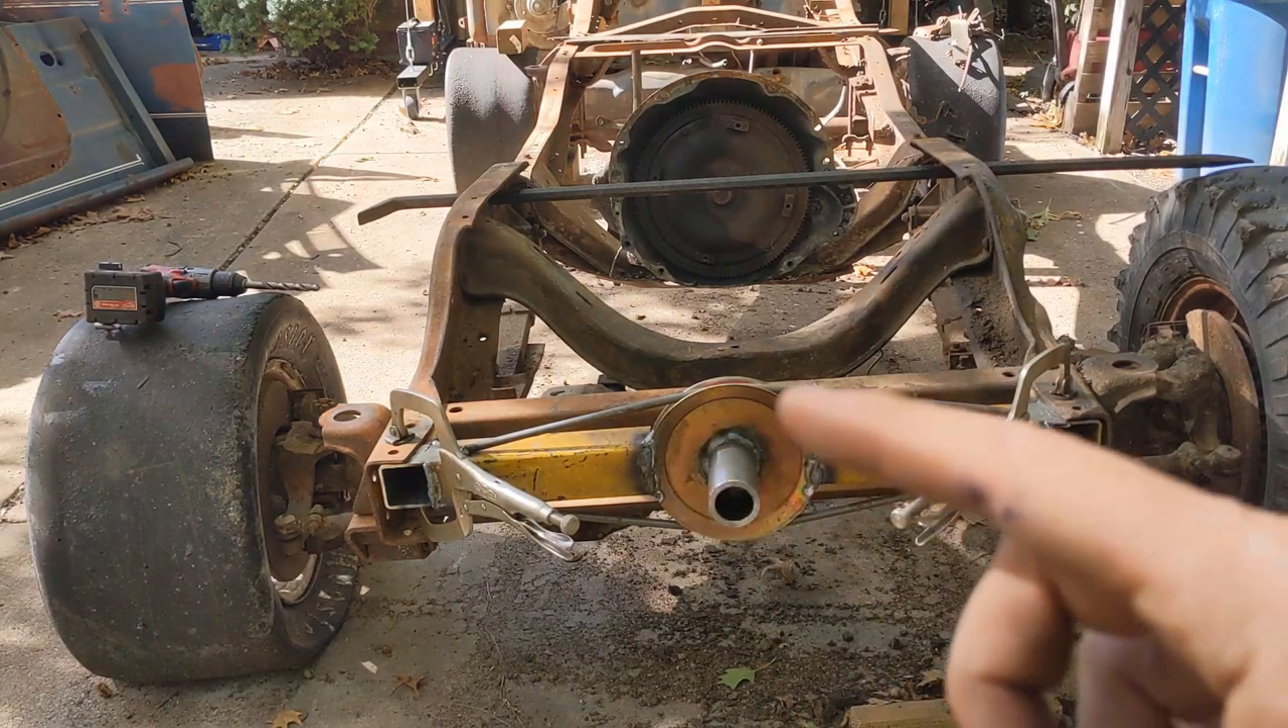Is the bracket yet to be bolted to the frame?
Yes.